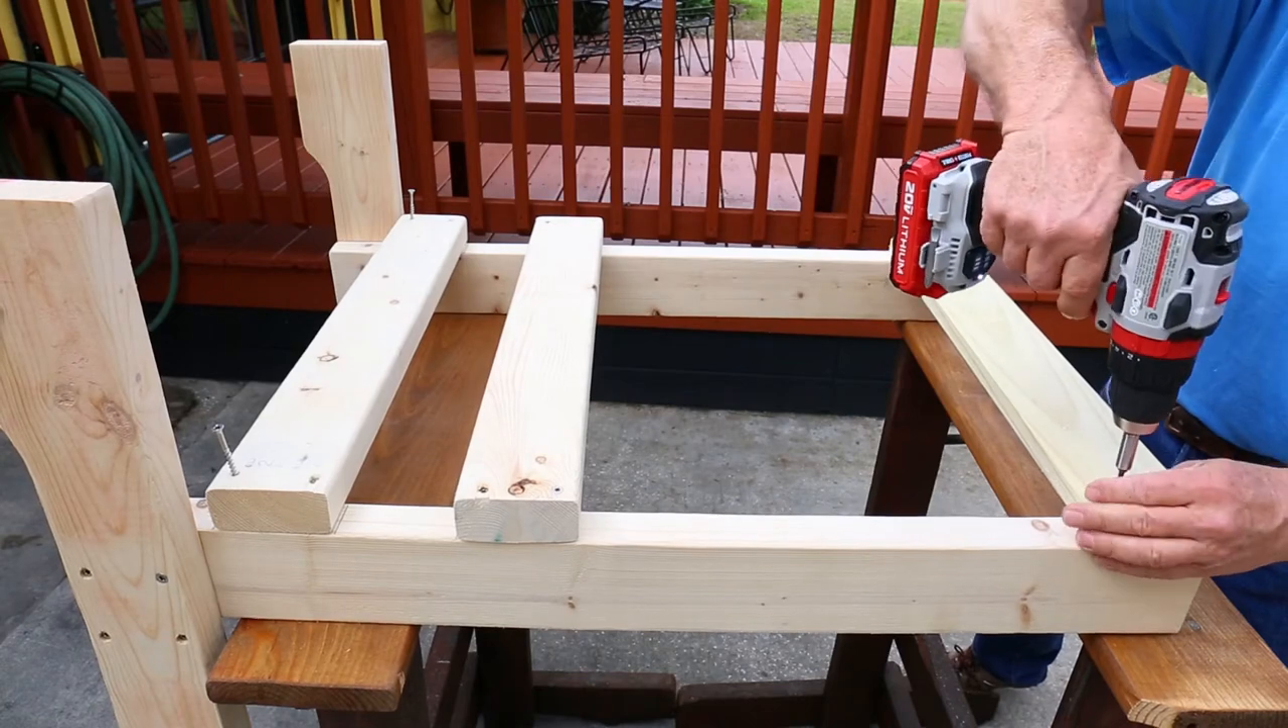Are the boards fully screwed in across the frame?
No.